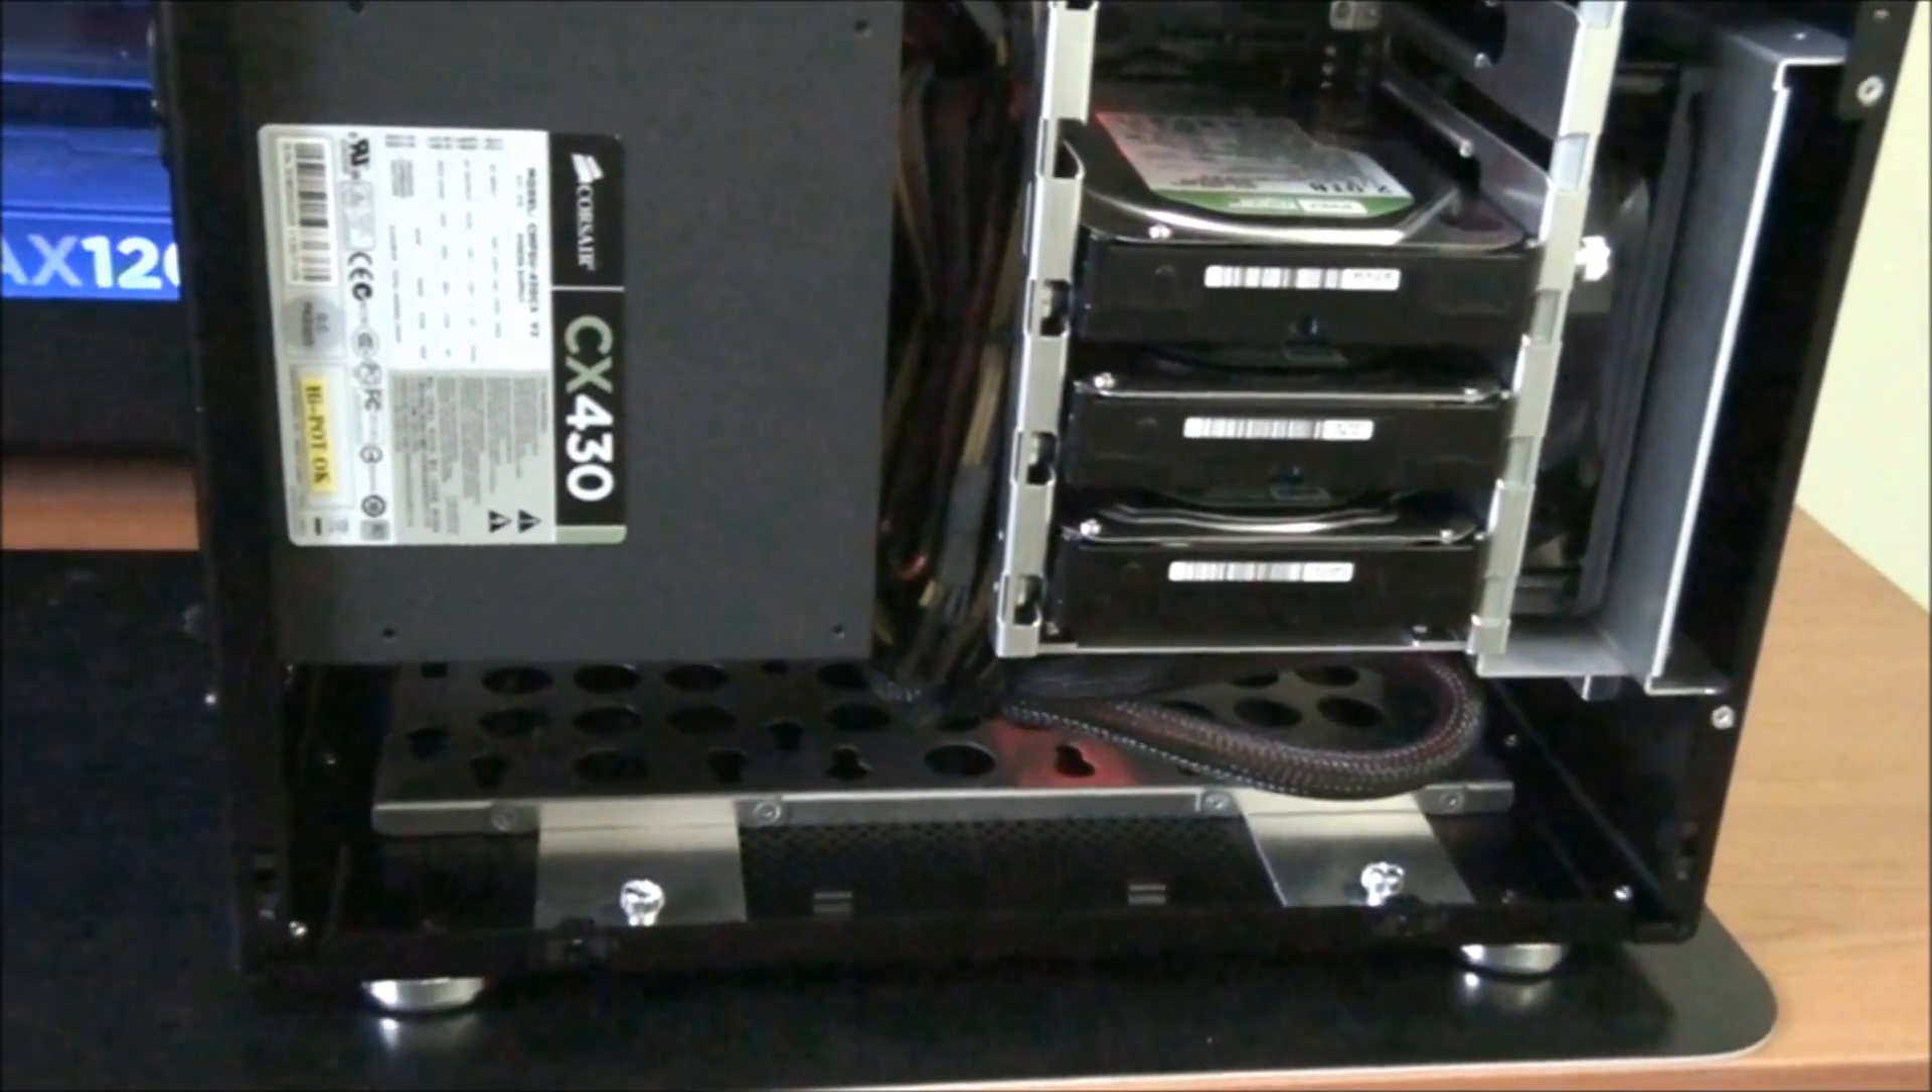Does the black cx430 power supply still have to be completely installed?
No.